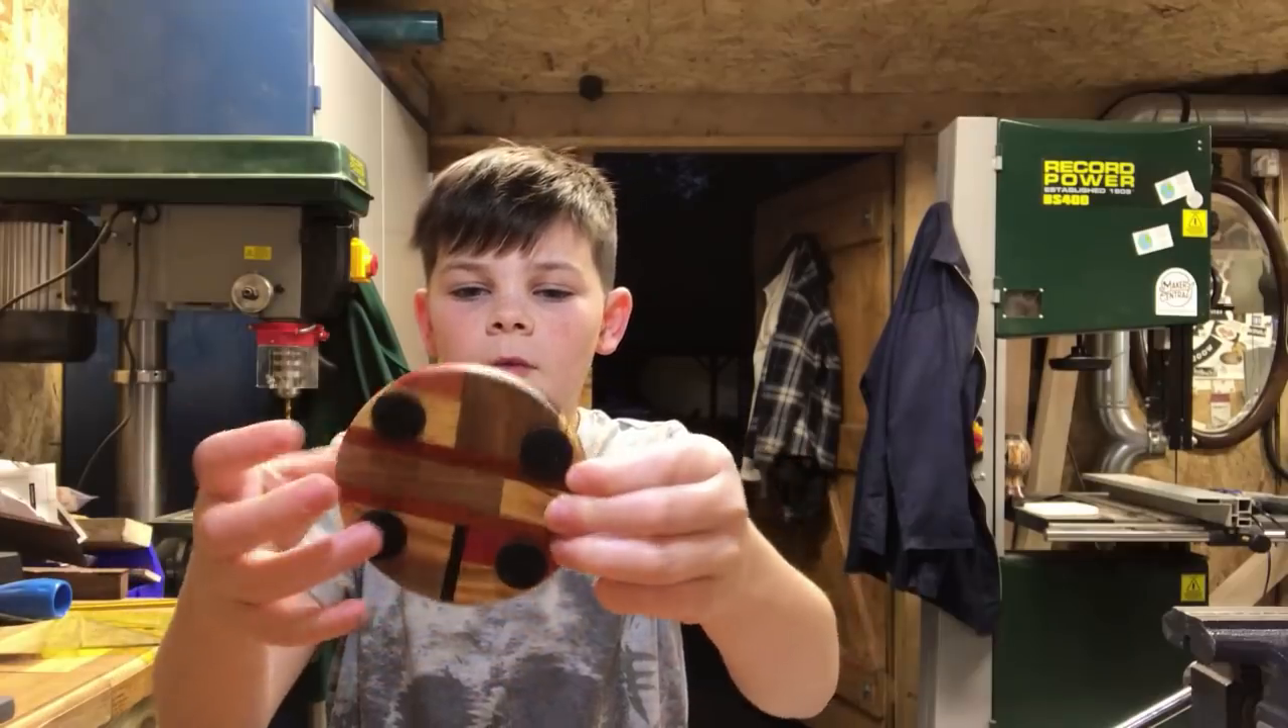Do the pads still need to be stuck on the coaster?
No.